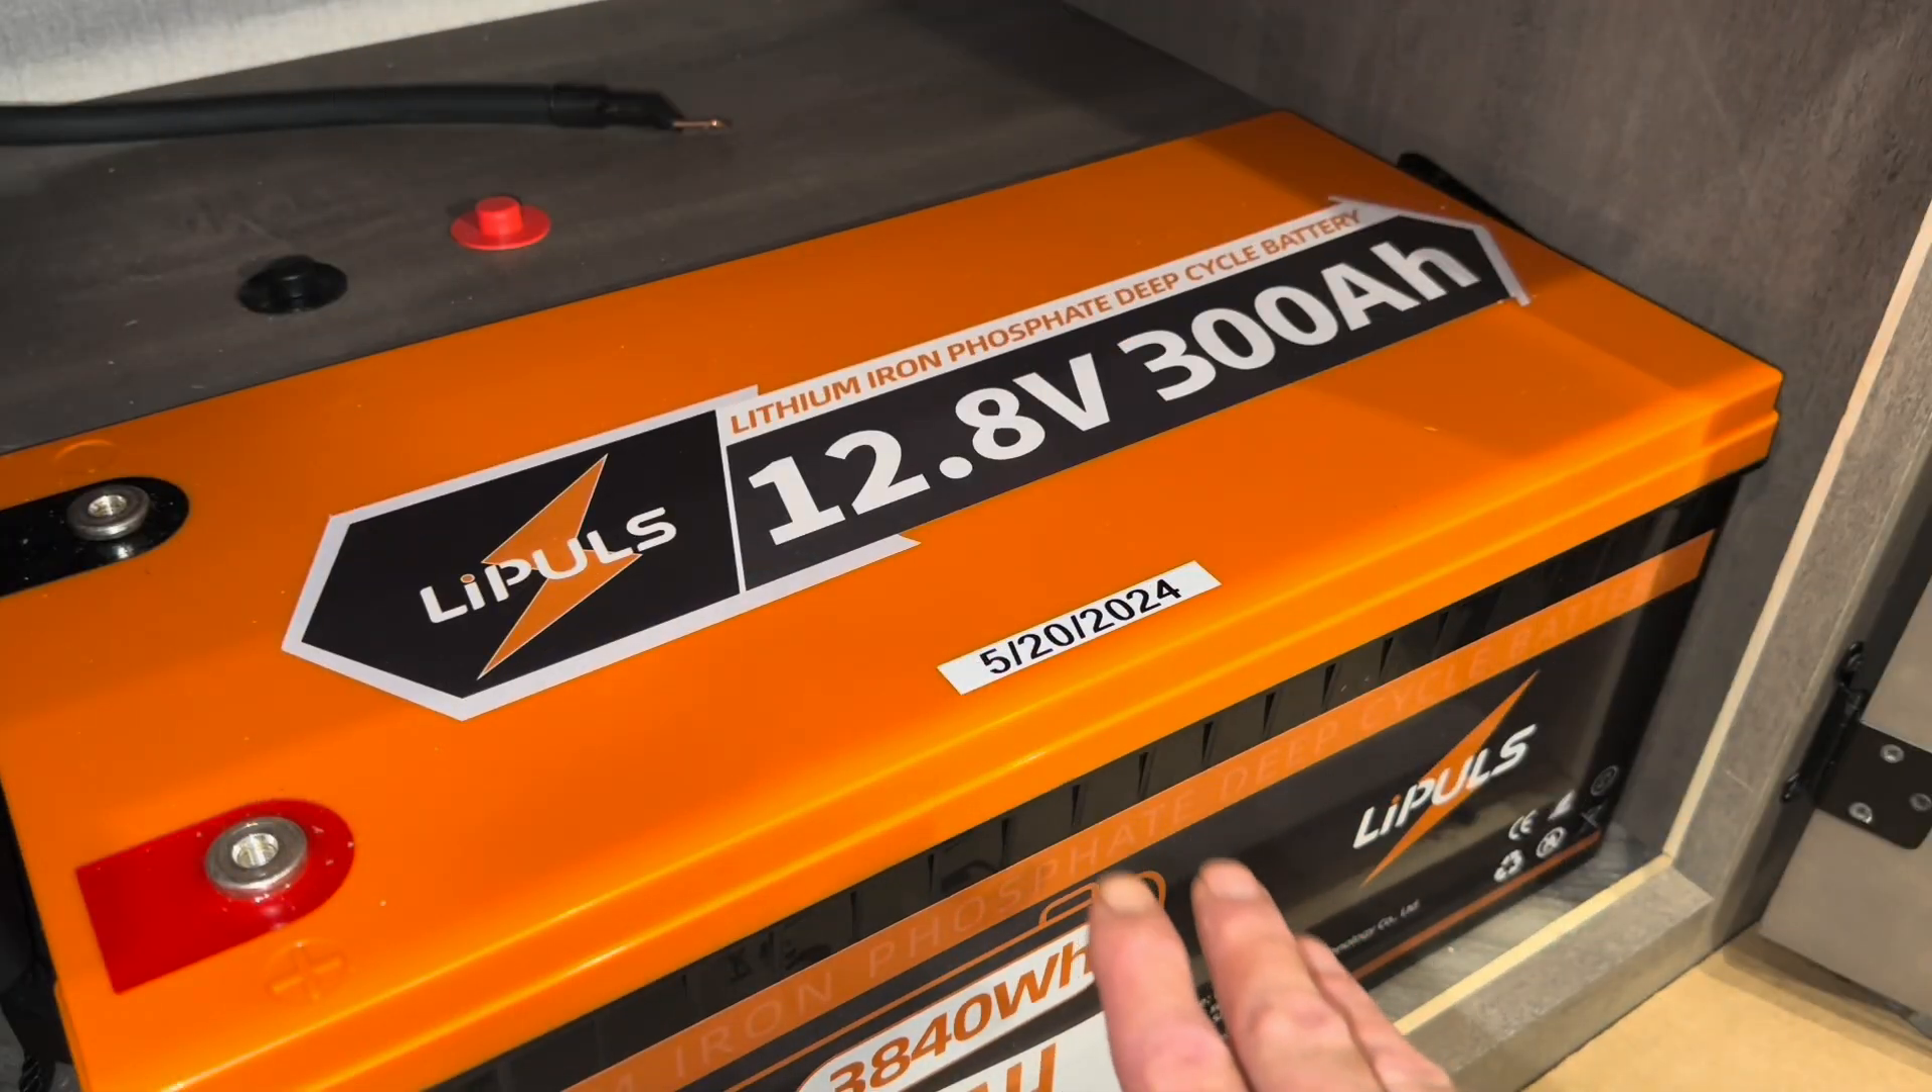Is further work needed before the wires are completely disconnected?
No.